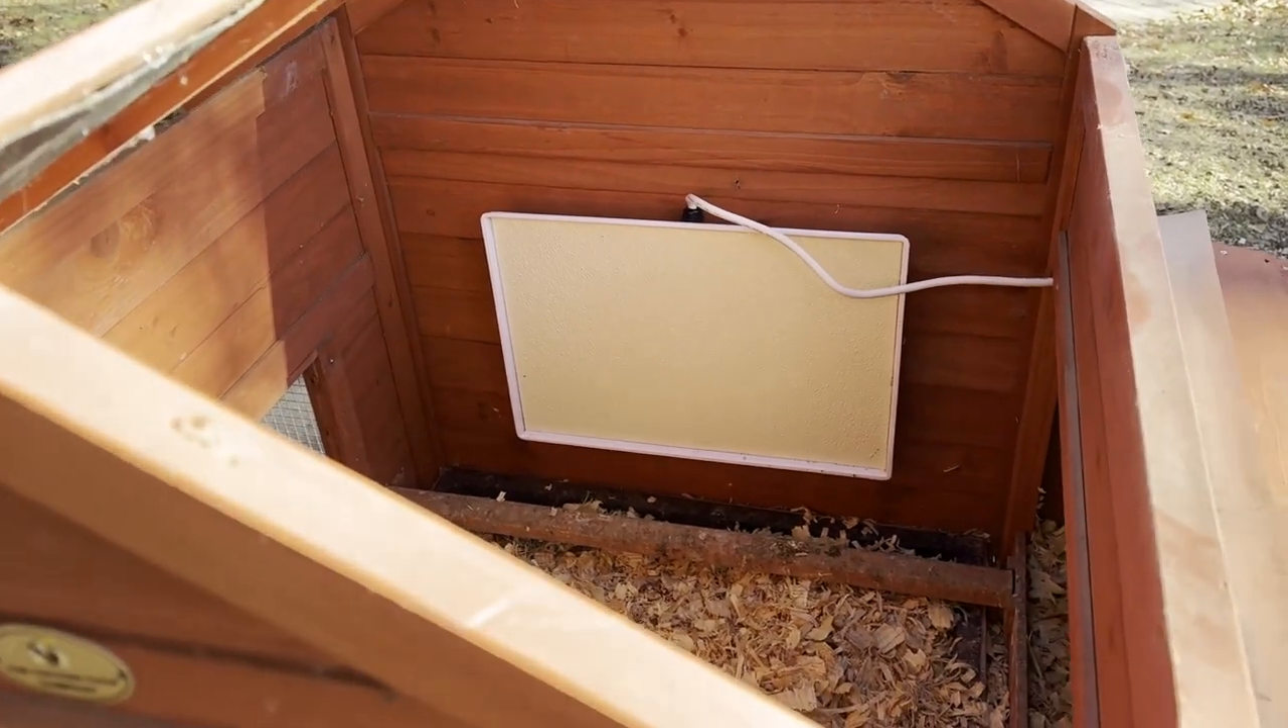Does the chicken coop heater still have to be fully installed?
No.